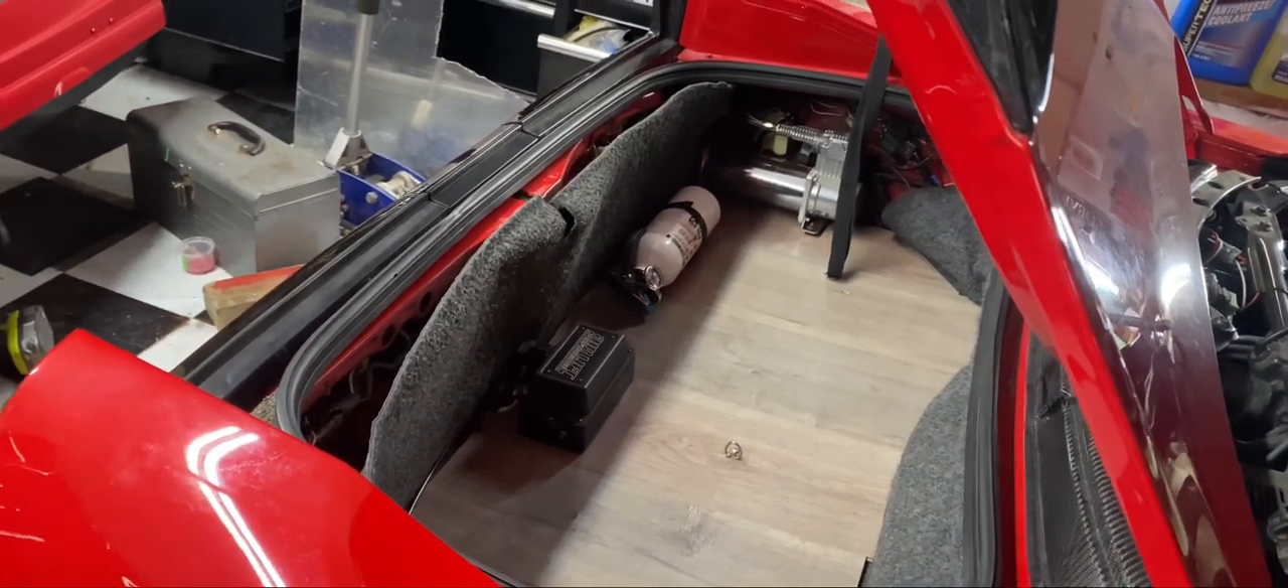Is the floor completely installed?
Yes.